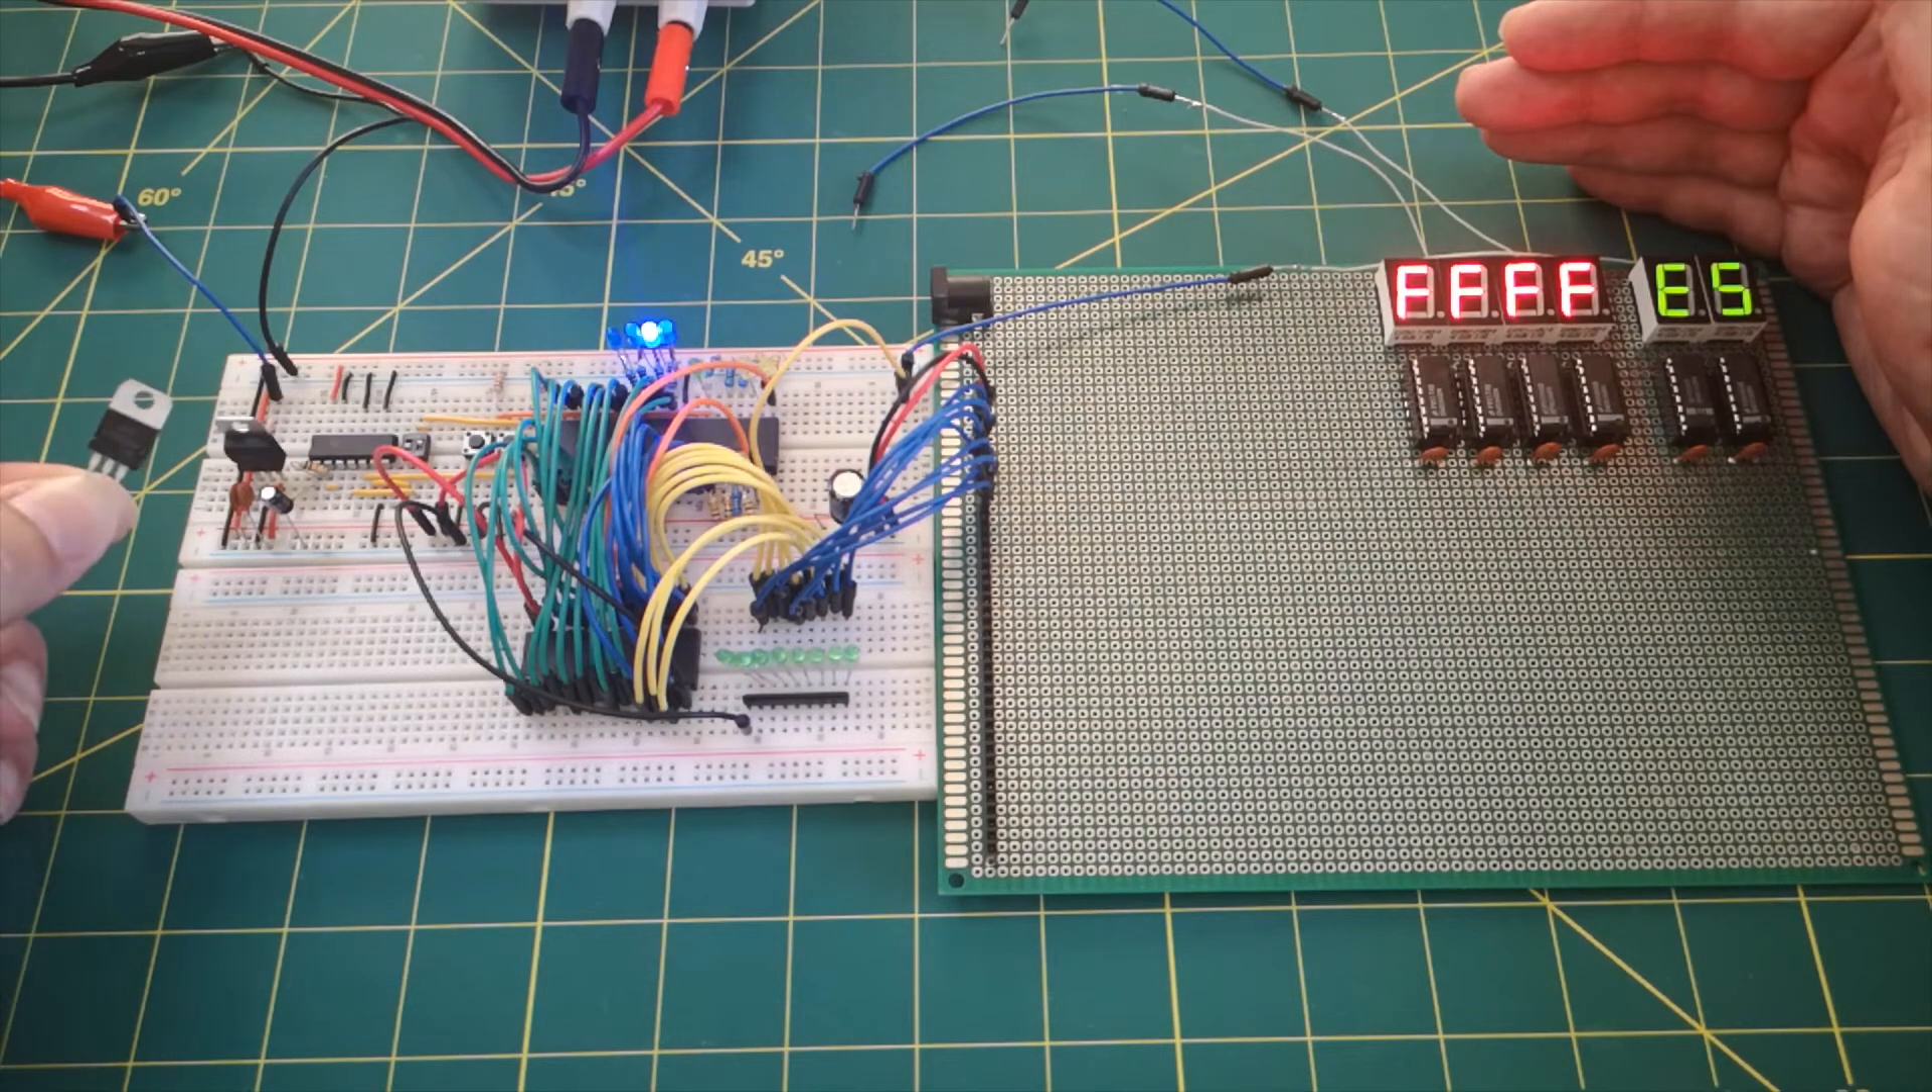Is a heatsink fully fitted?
No.